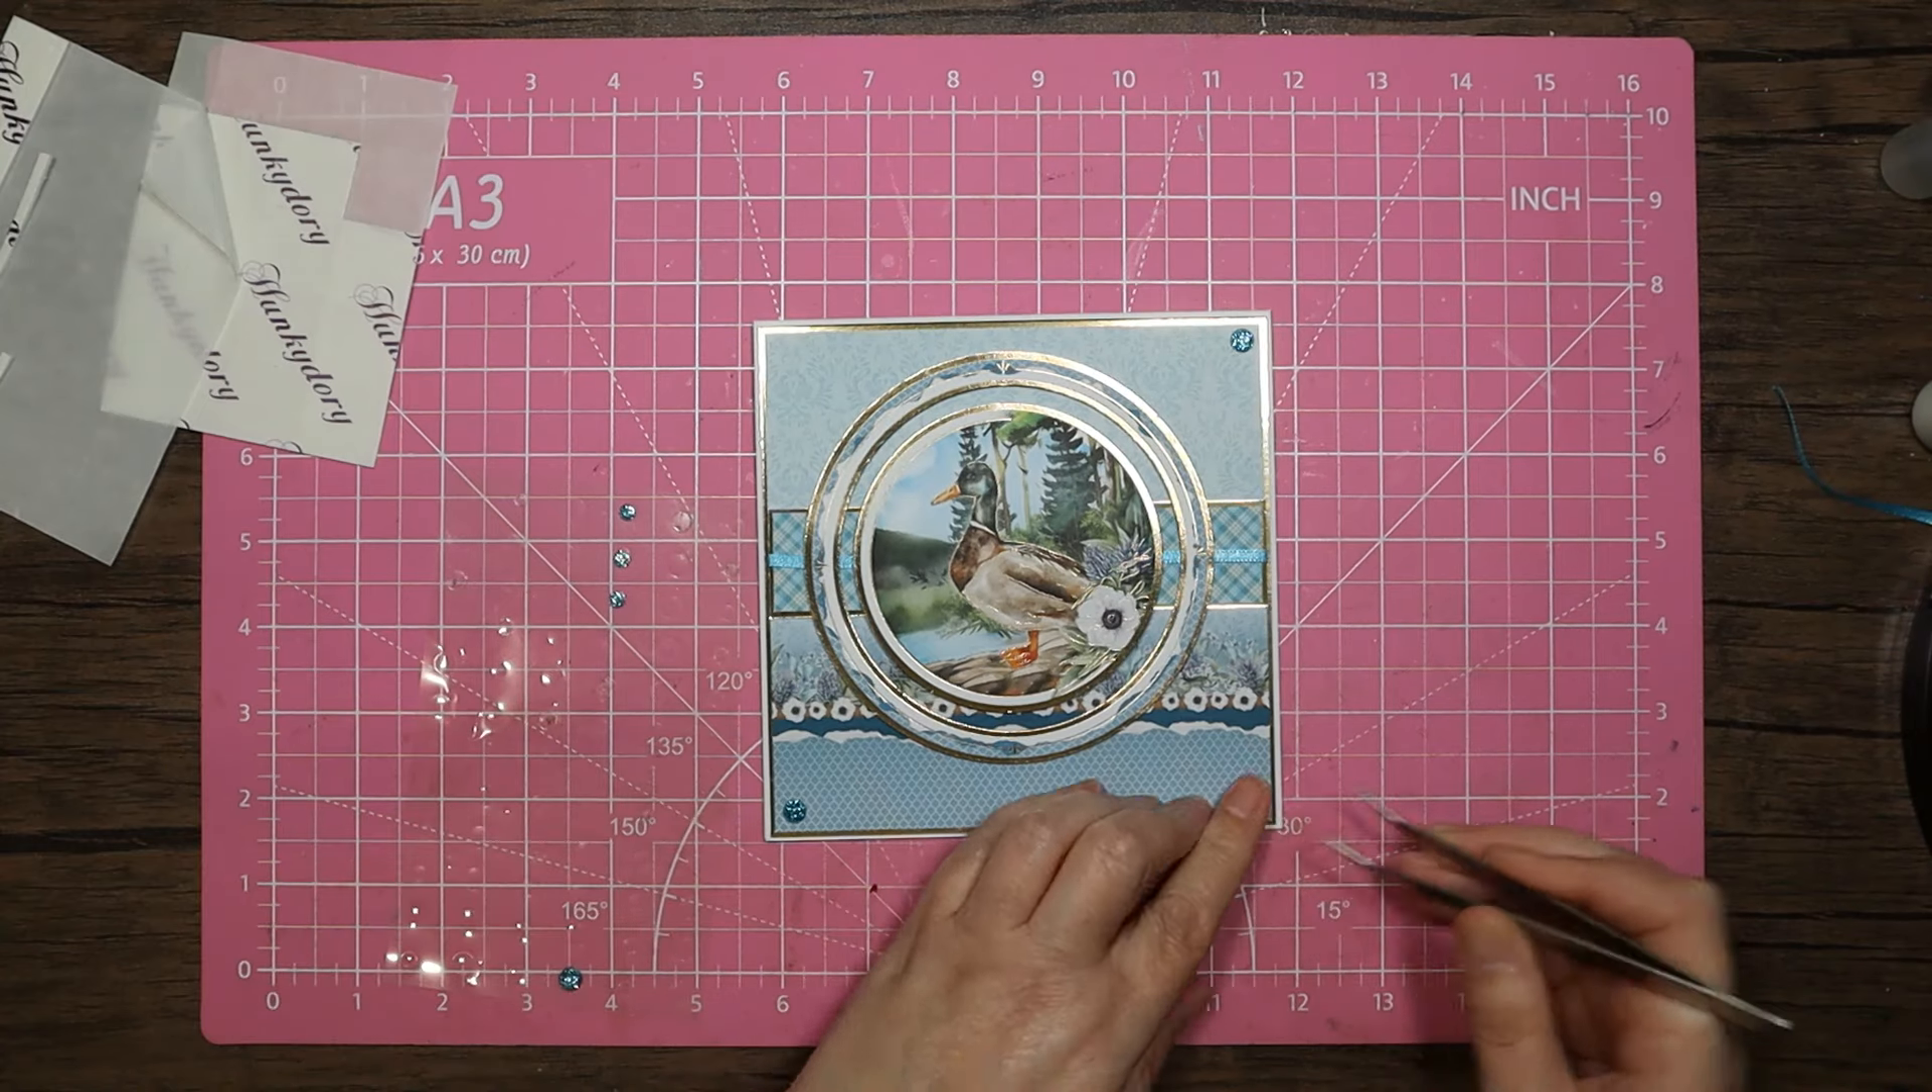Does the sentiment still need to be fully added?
Yes.